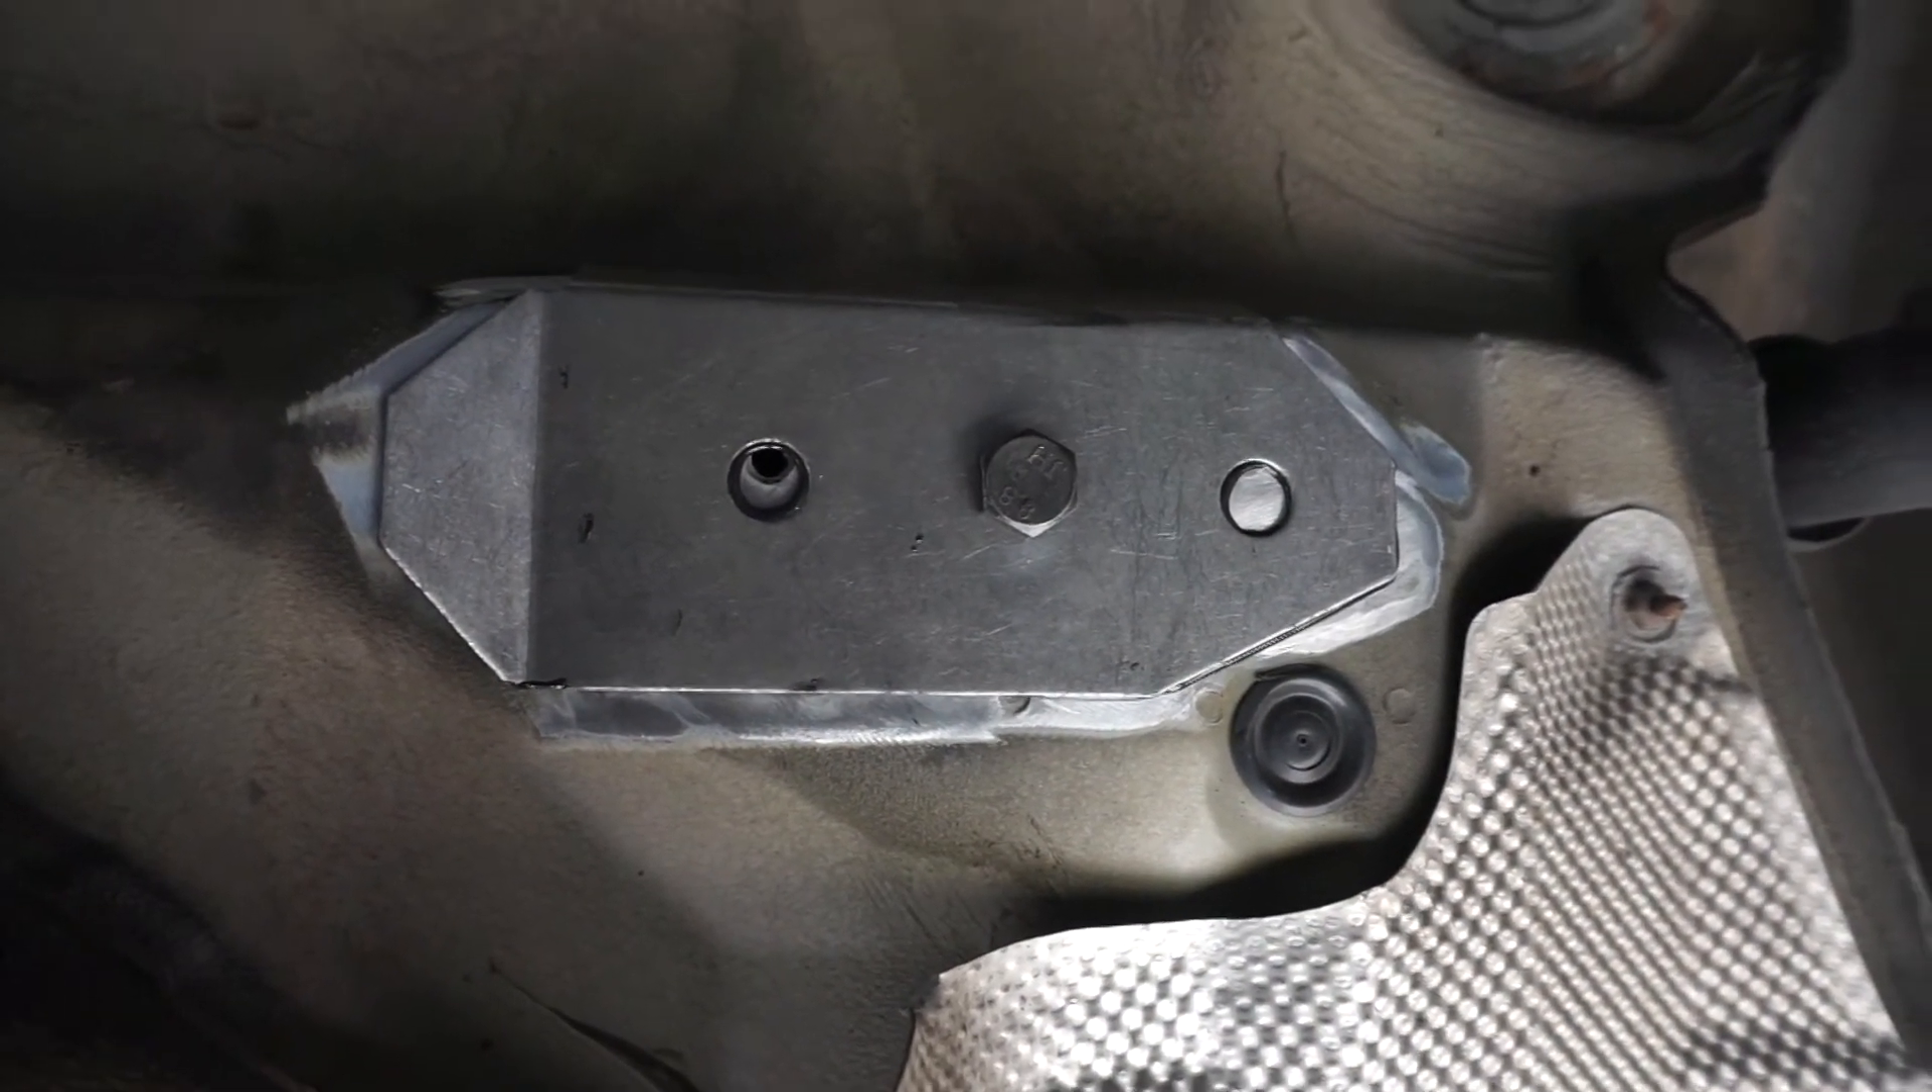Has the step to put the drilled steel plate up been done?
Yes.